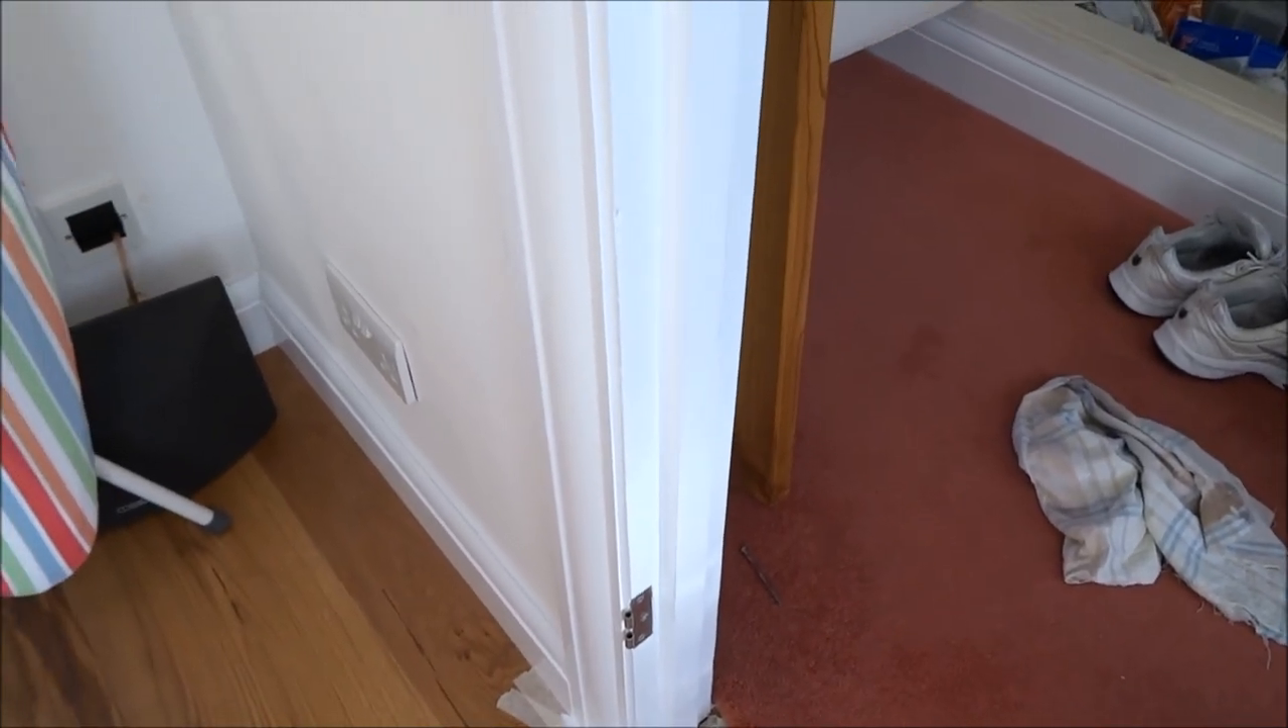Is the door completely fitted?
No.